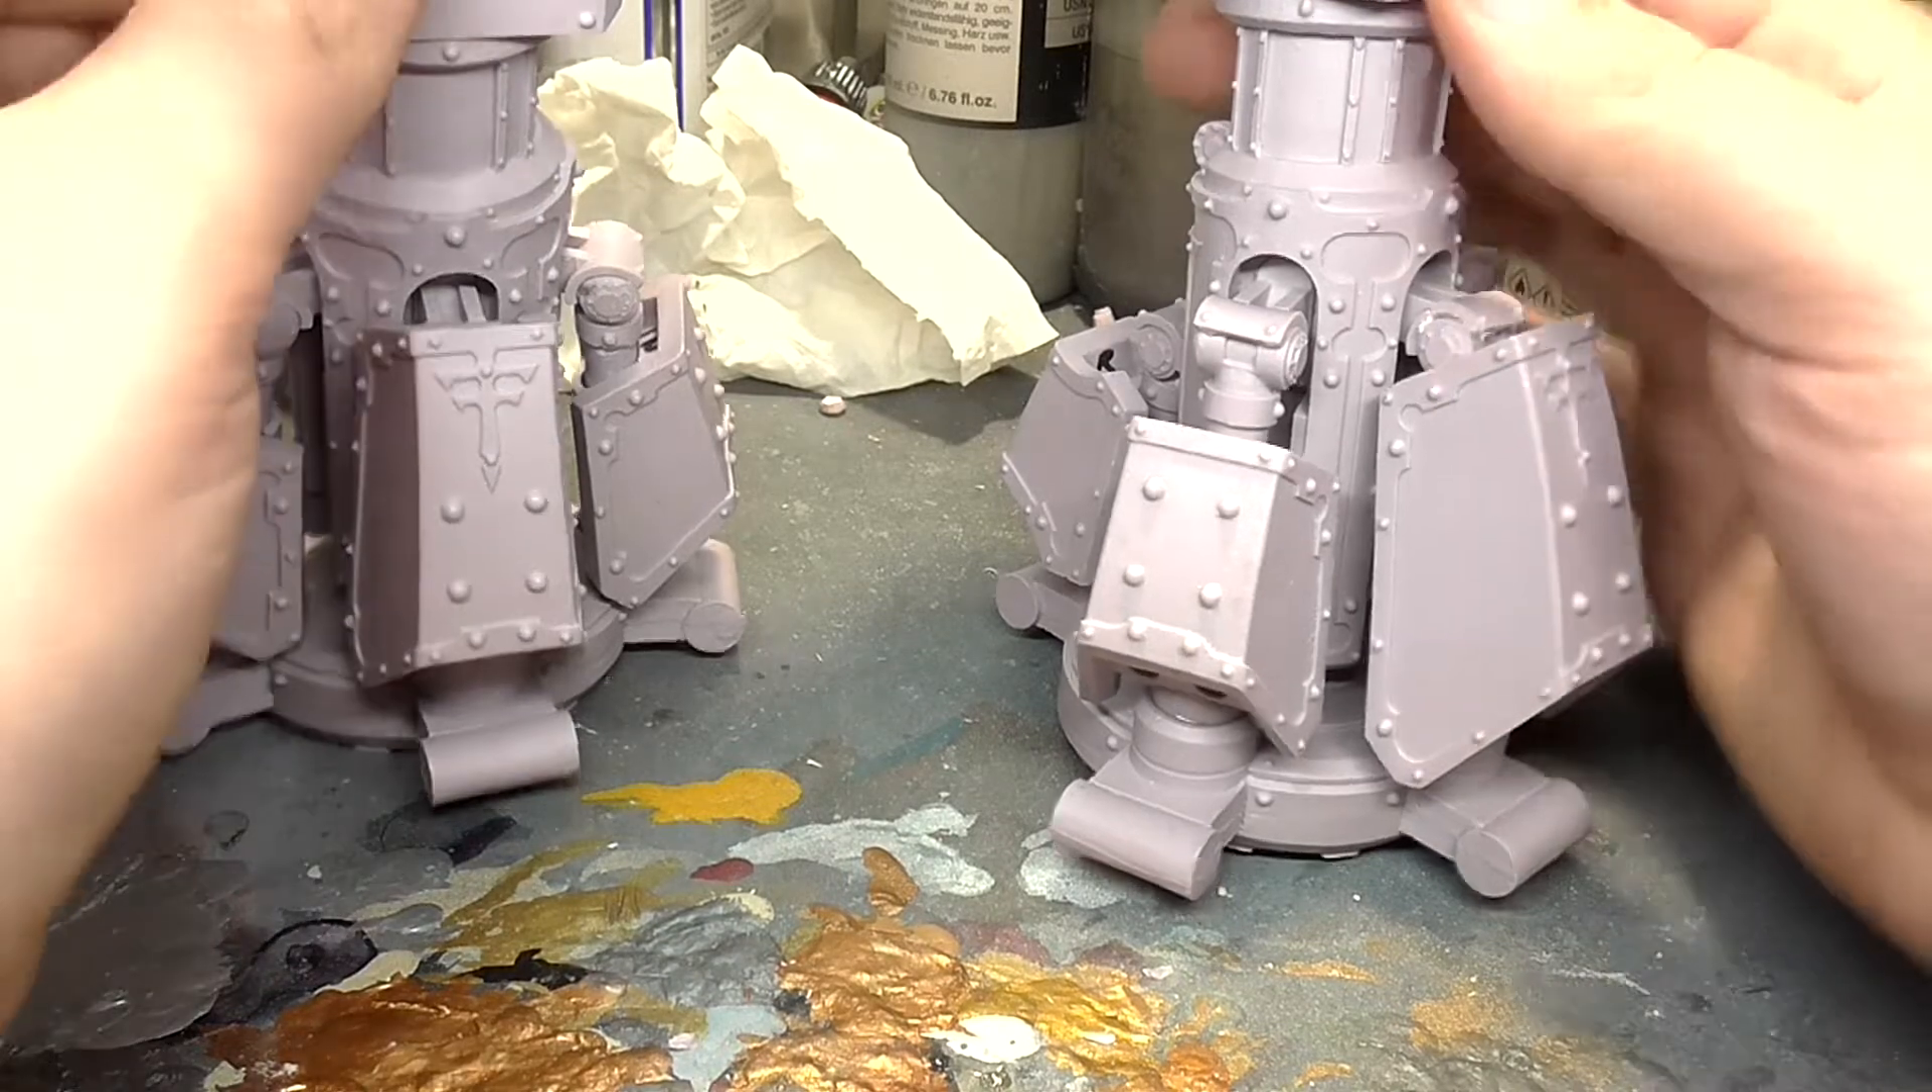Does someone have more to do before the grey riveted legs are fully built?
No.